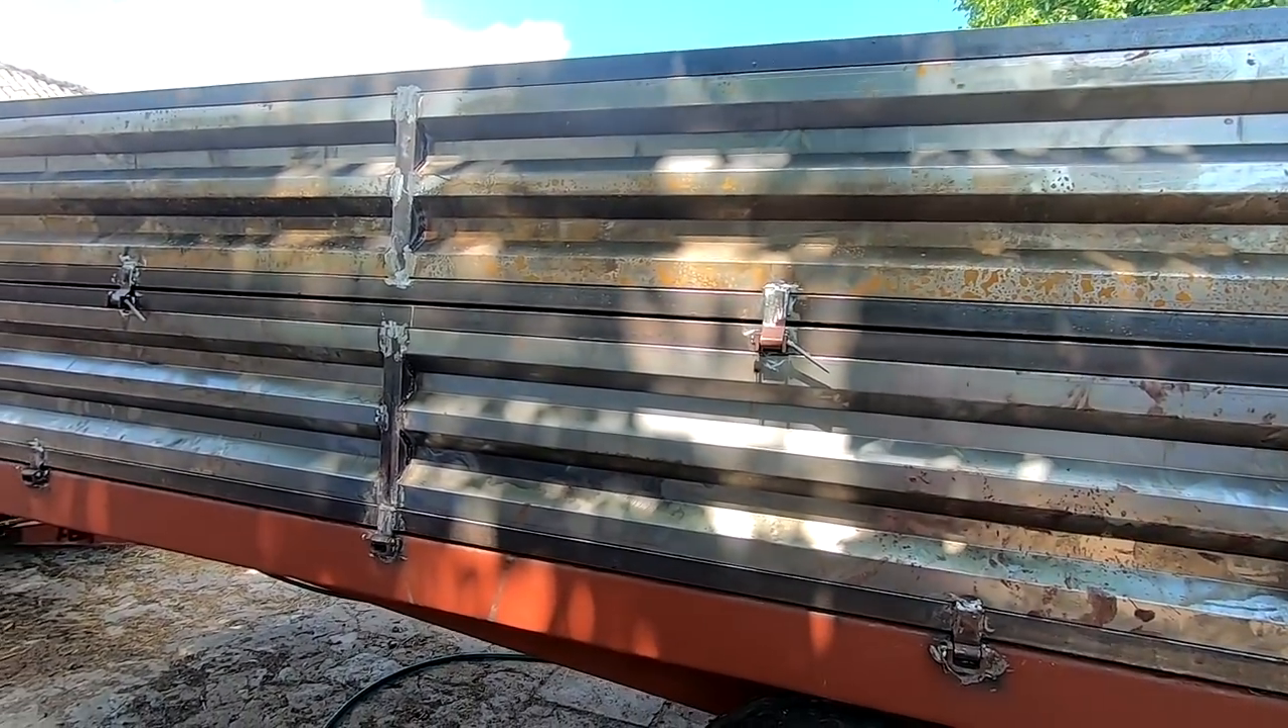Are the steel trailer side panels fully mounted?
Yes.